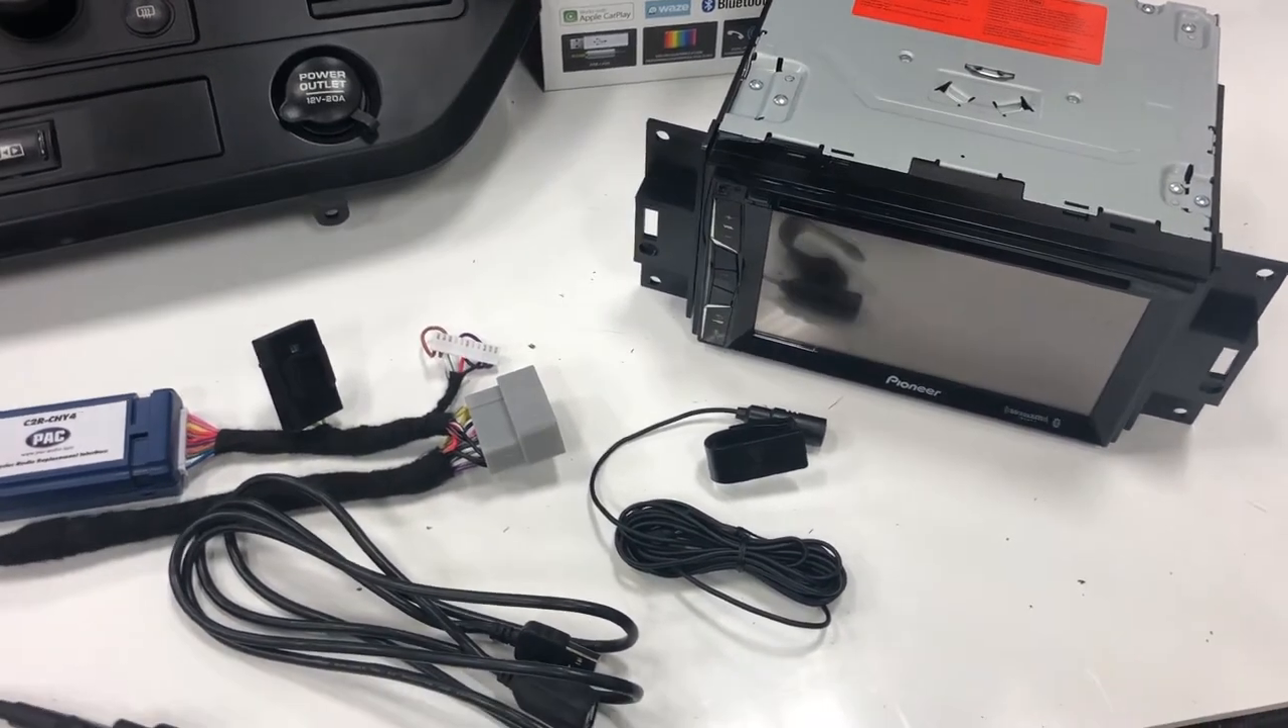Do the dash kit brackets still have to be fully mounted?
No.